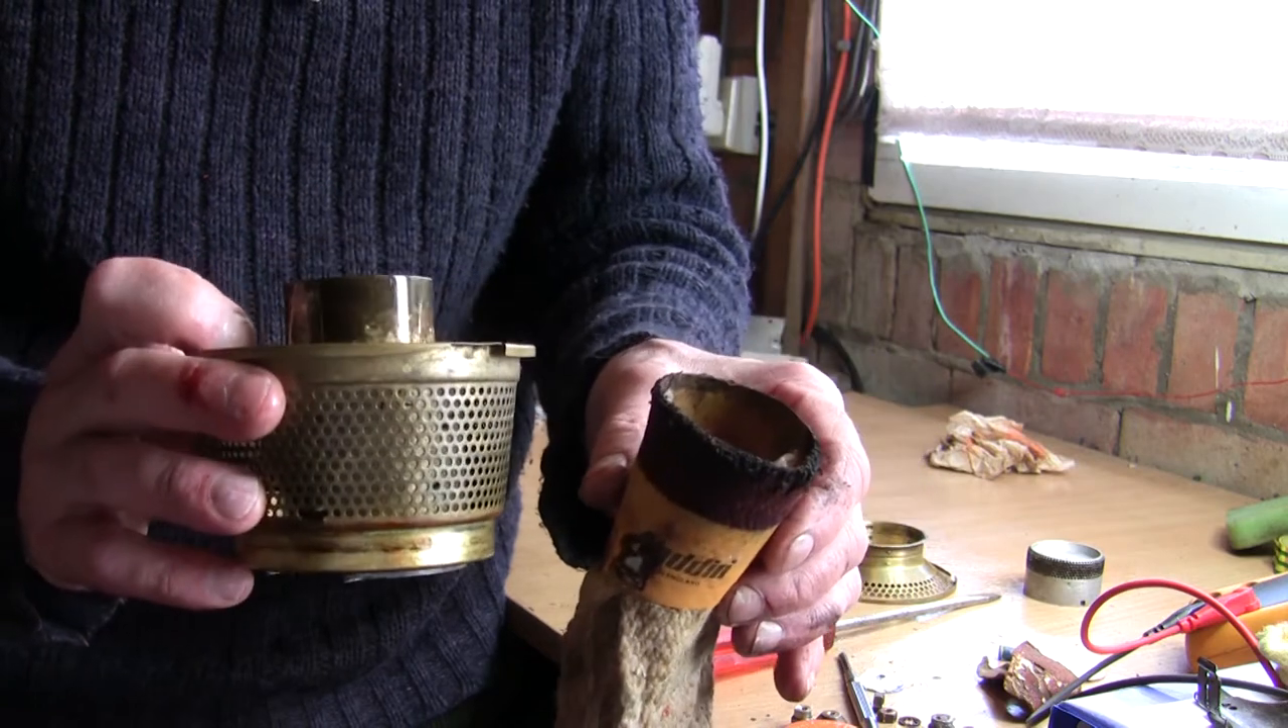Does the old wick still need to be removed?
No.